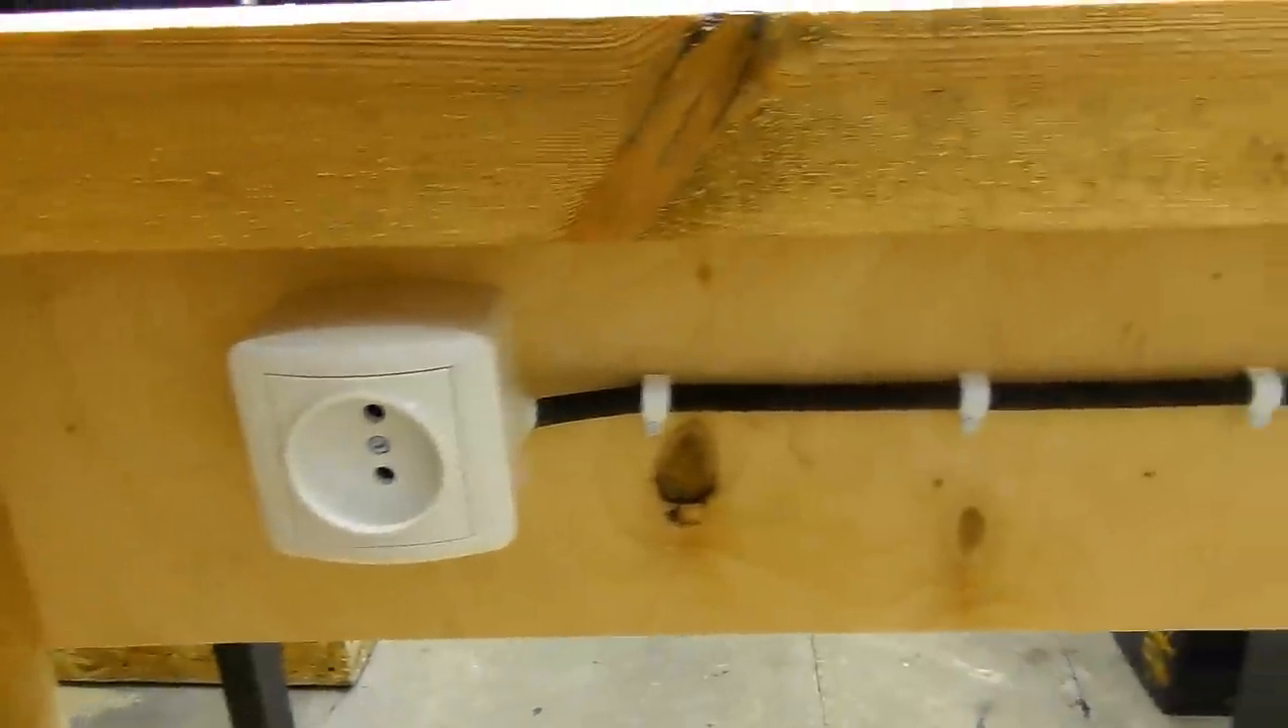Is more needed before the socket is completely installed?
No.